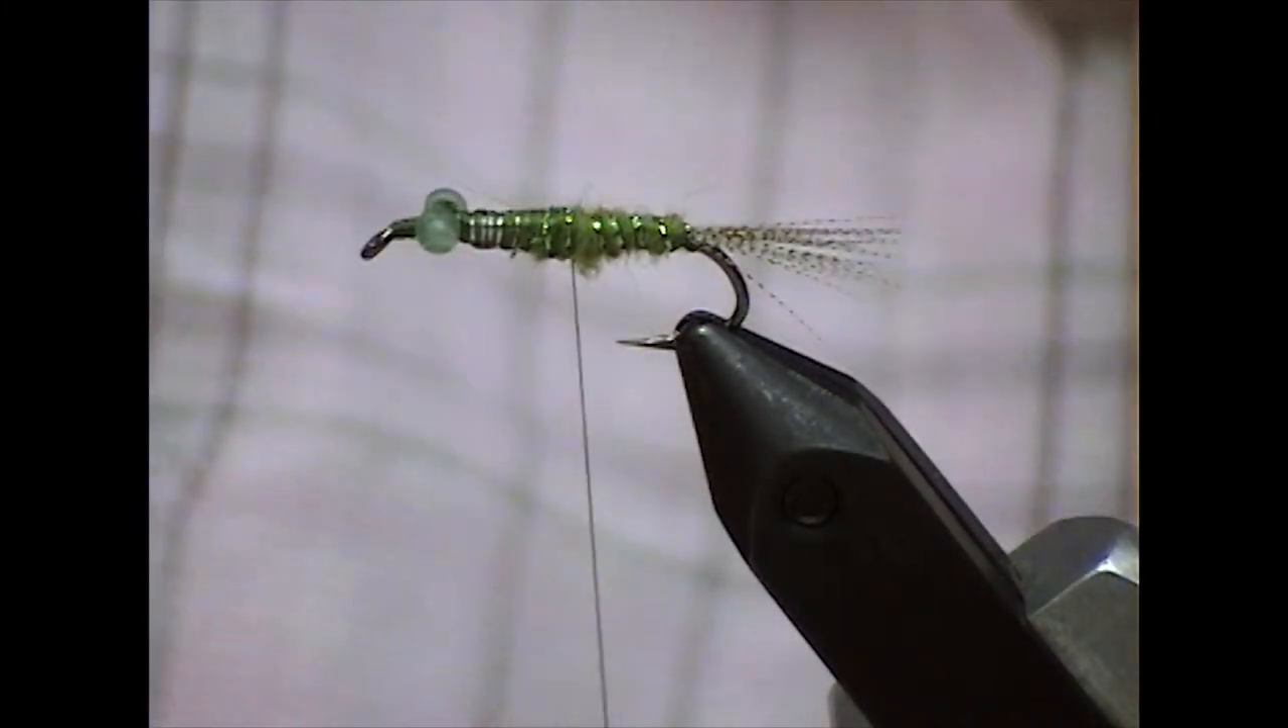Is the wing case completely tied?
No.